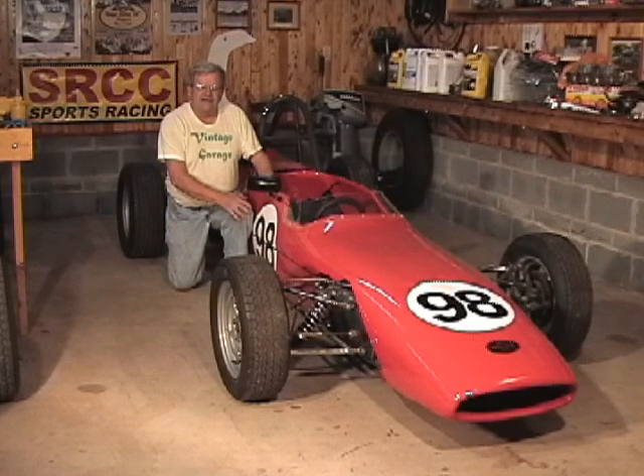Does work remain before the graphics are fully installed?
No.